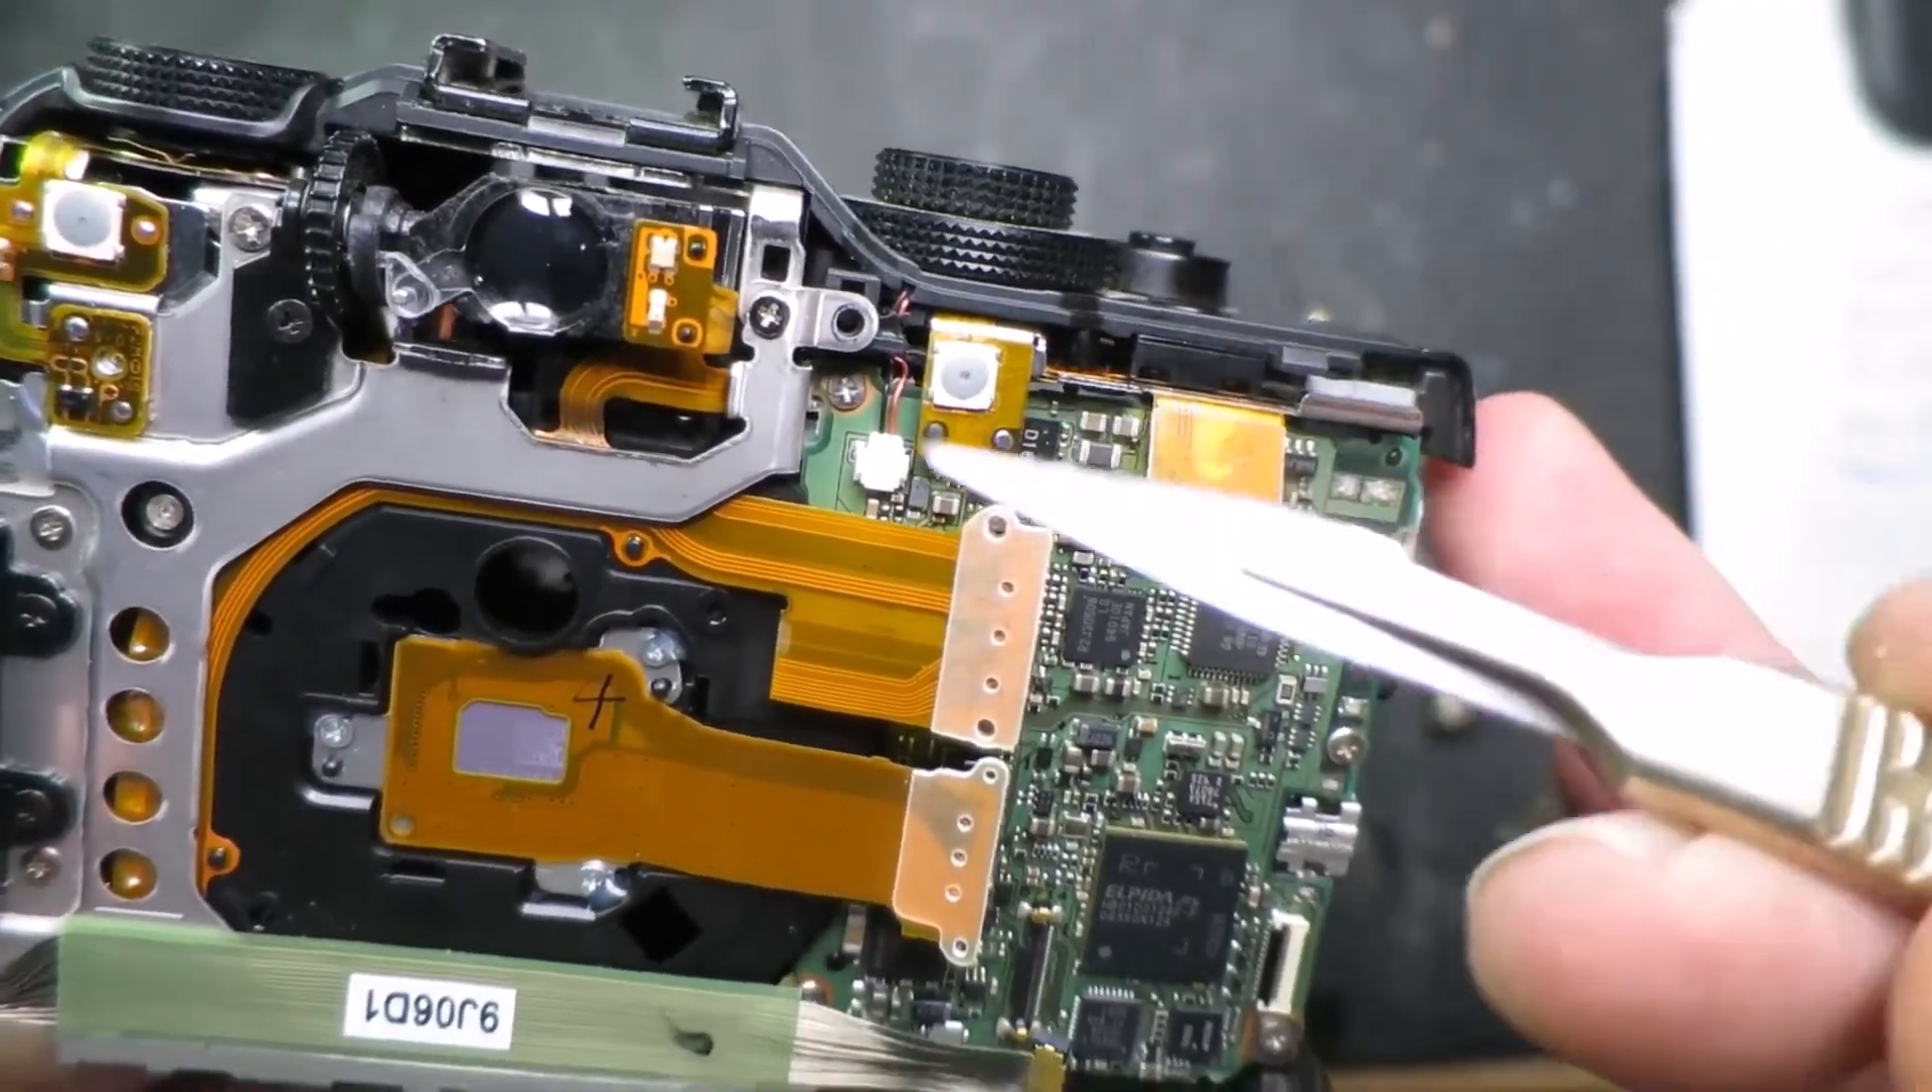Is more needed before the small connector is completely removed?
Yes.